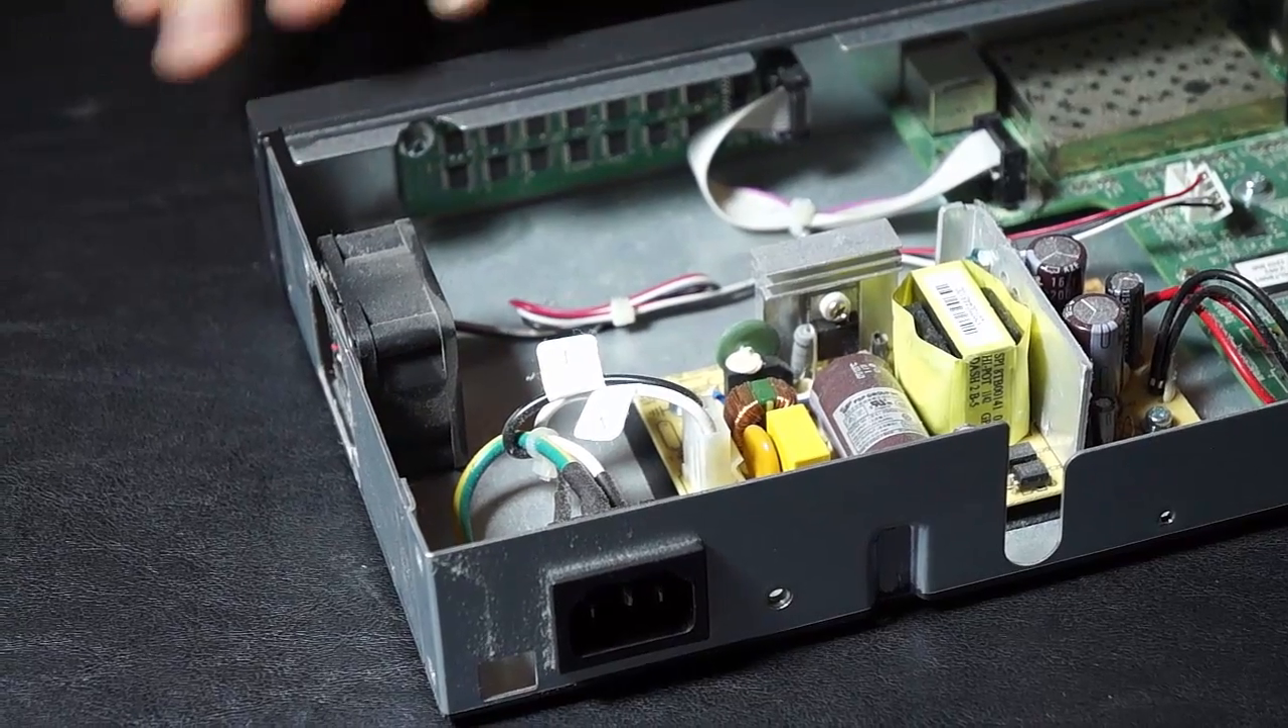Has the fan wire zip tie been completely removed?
No.